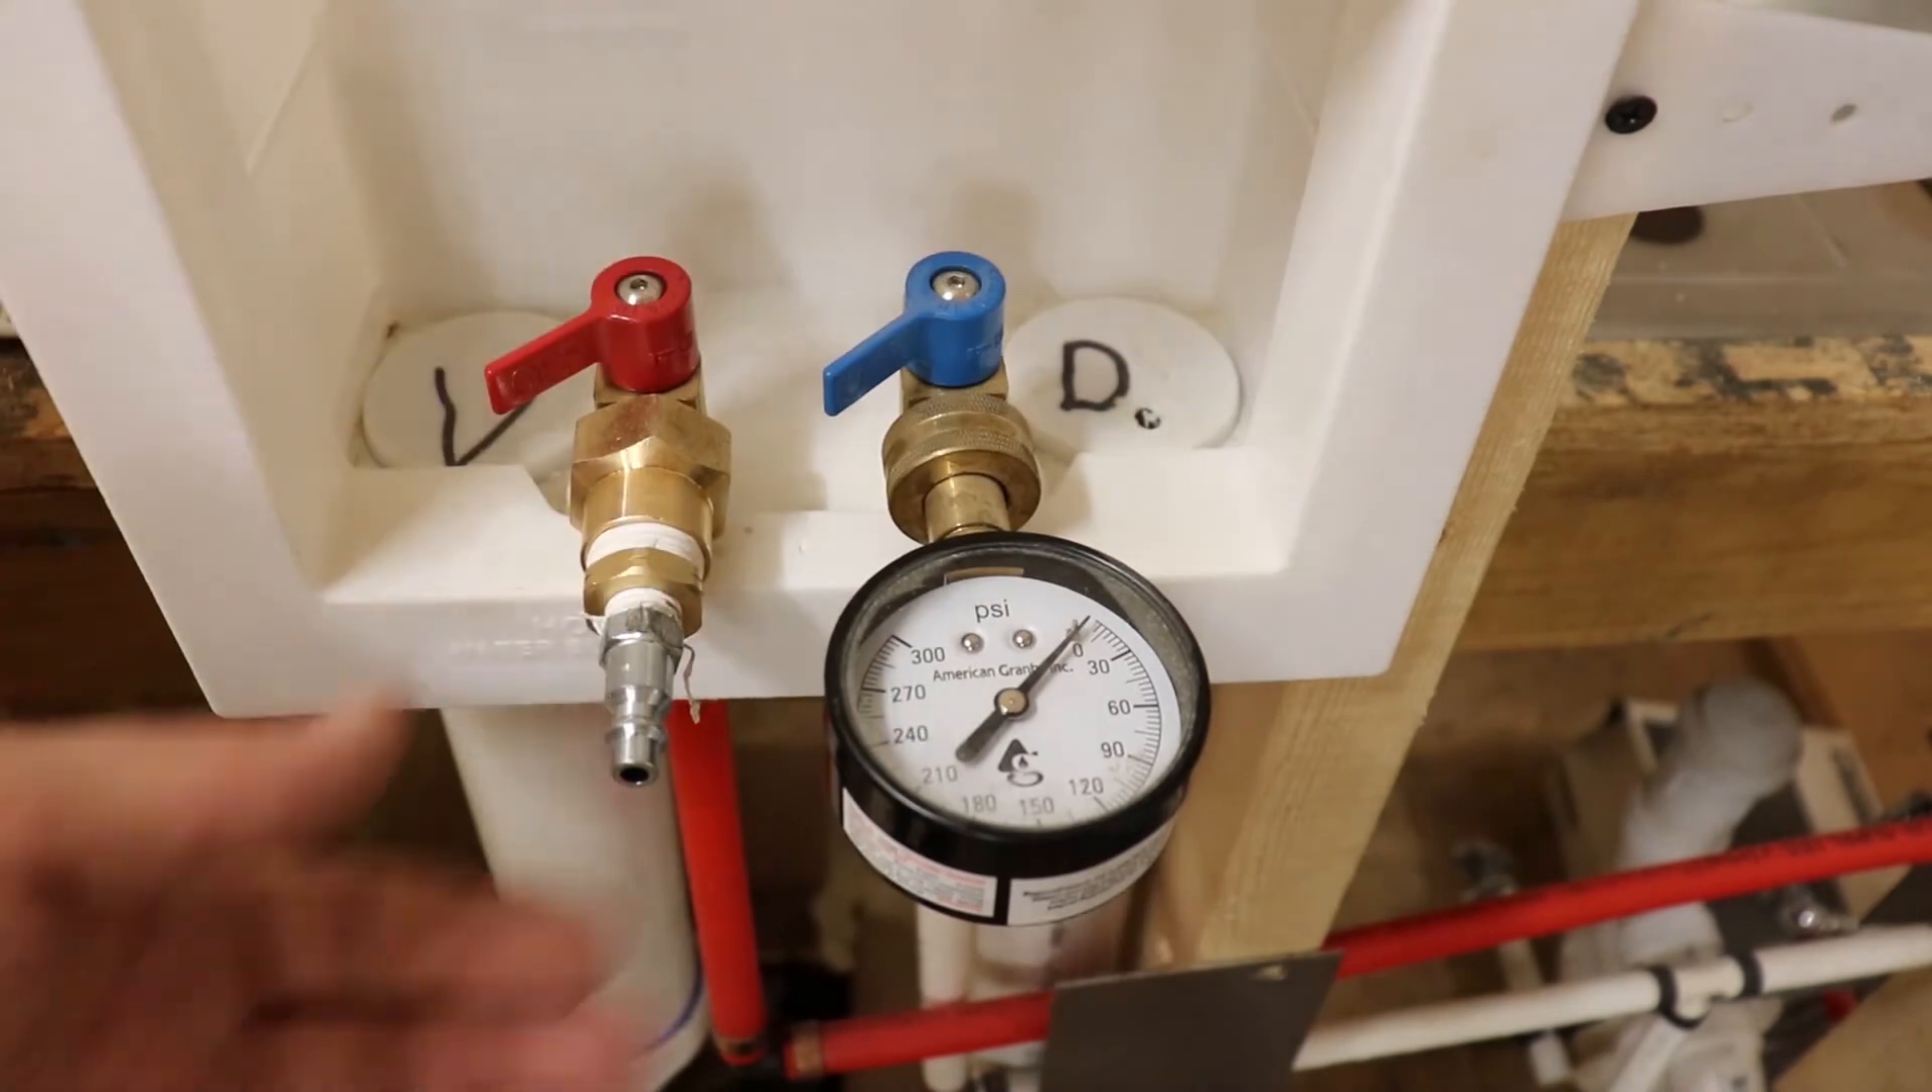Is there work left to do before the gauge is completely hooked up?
No.